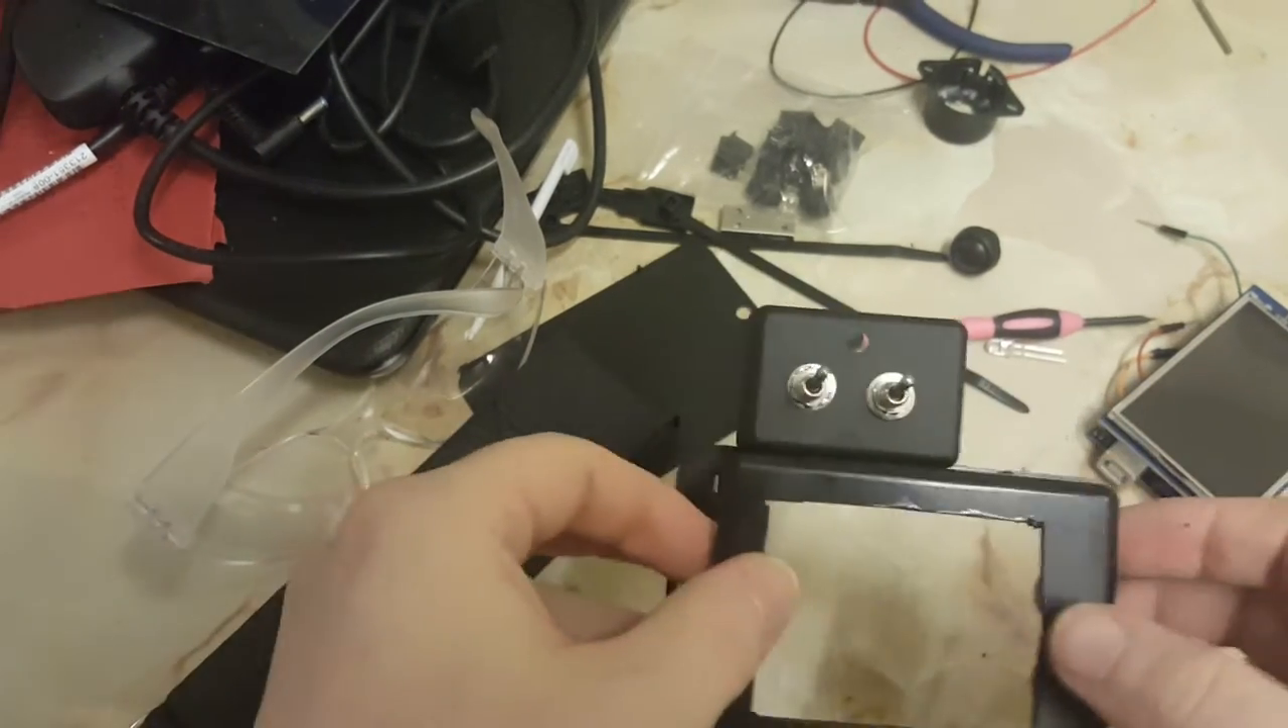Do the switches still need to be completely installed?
No.